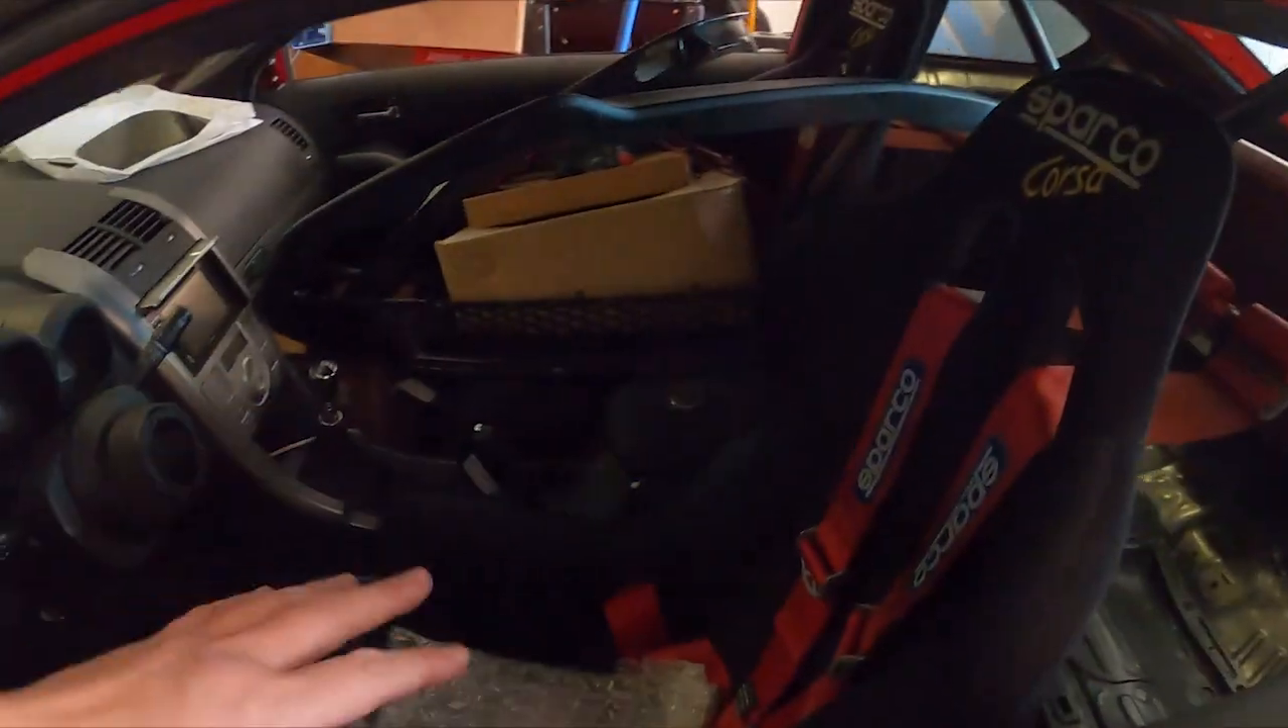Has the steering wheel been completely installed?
No.